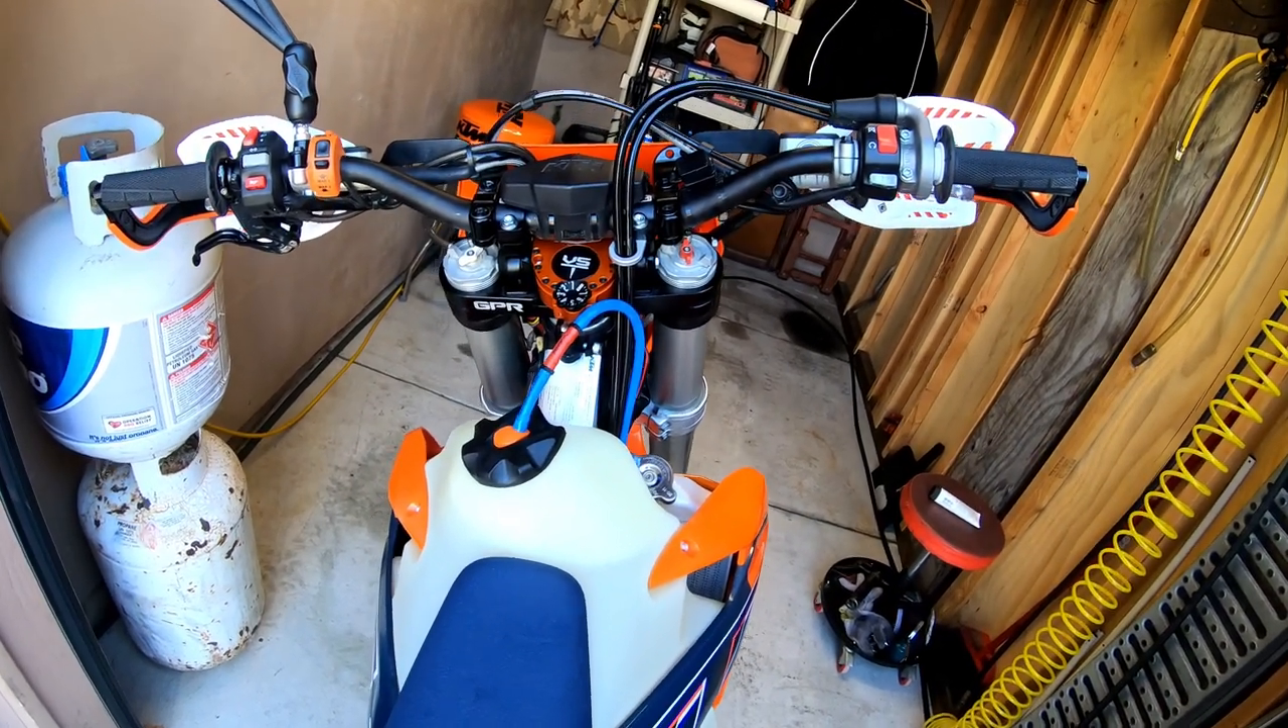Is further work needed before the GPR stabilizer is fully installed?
No.